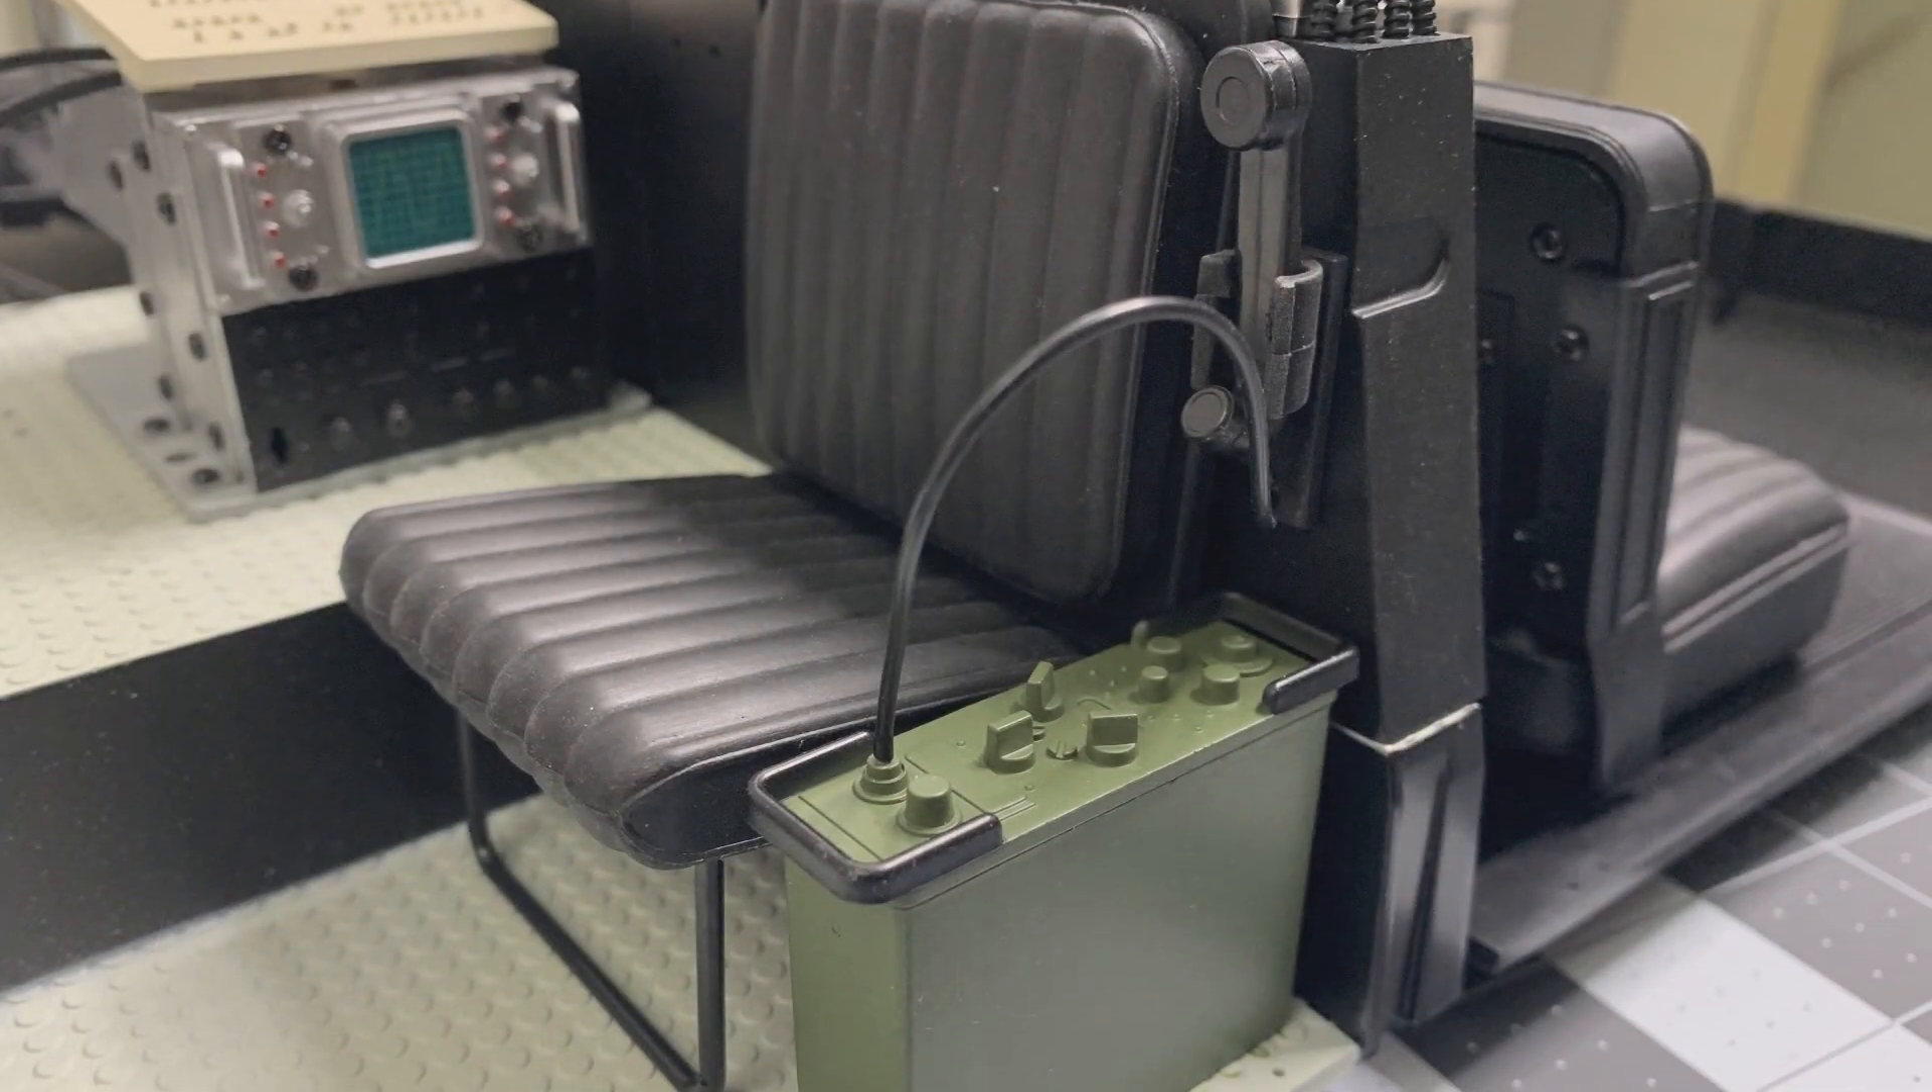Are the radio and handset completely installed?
Yes.